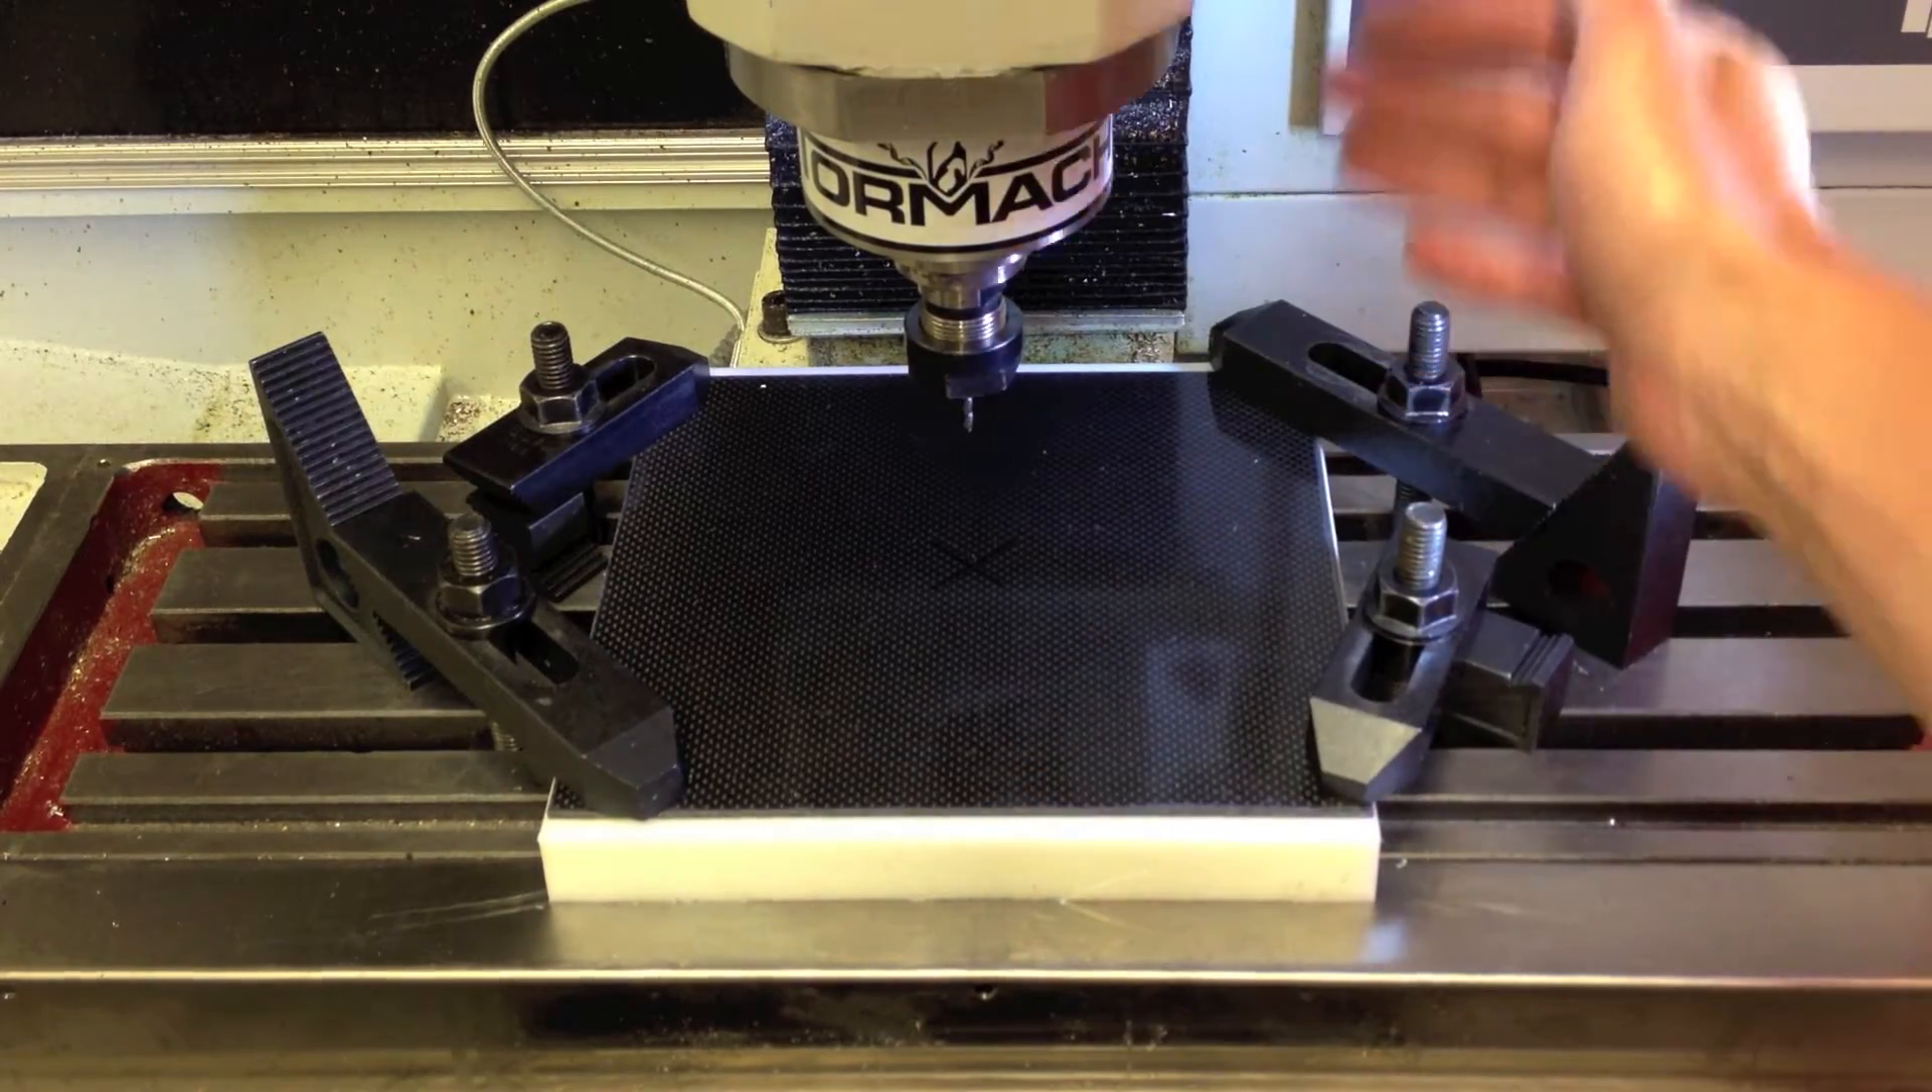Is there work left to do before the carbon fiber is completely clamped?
No.